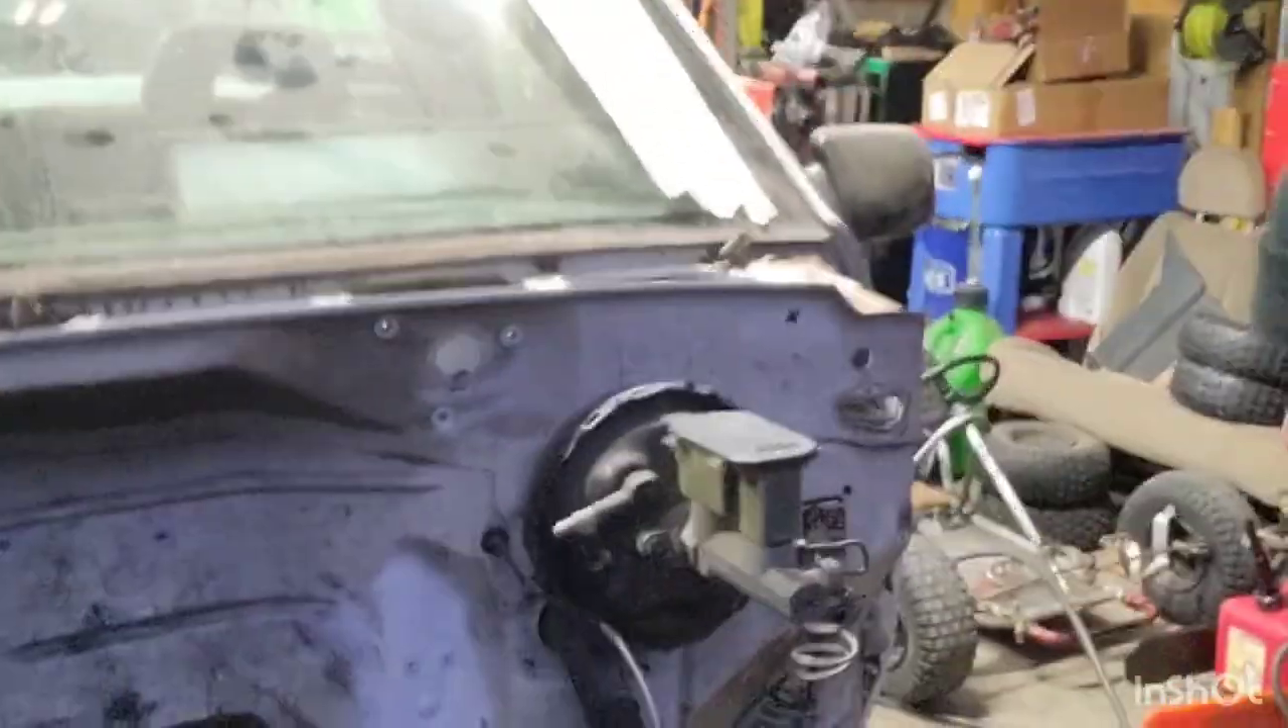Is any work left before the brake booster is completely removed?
Yes.